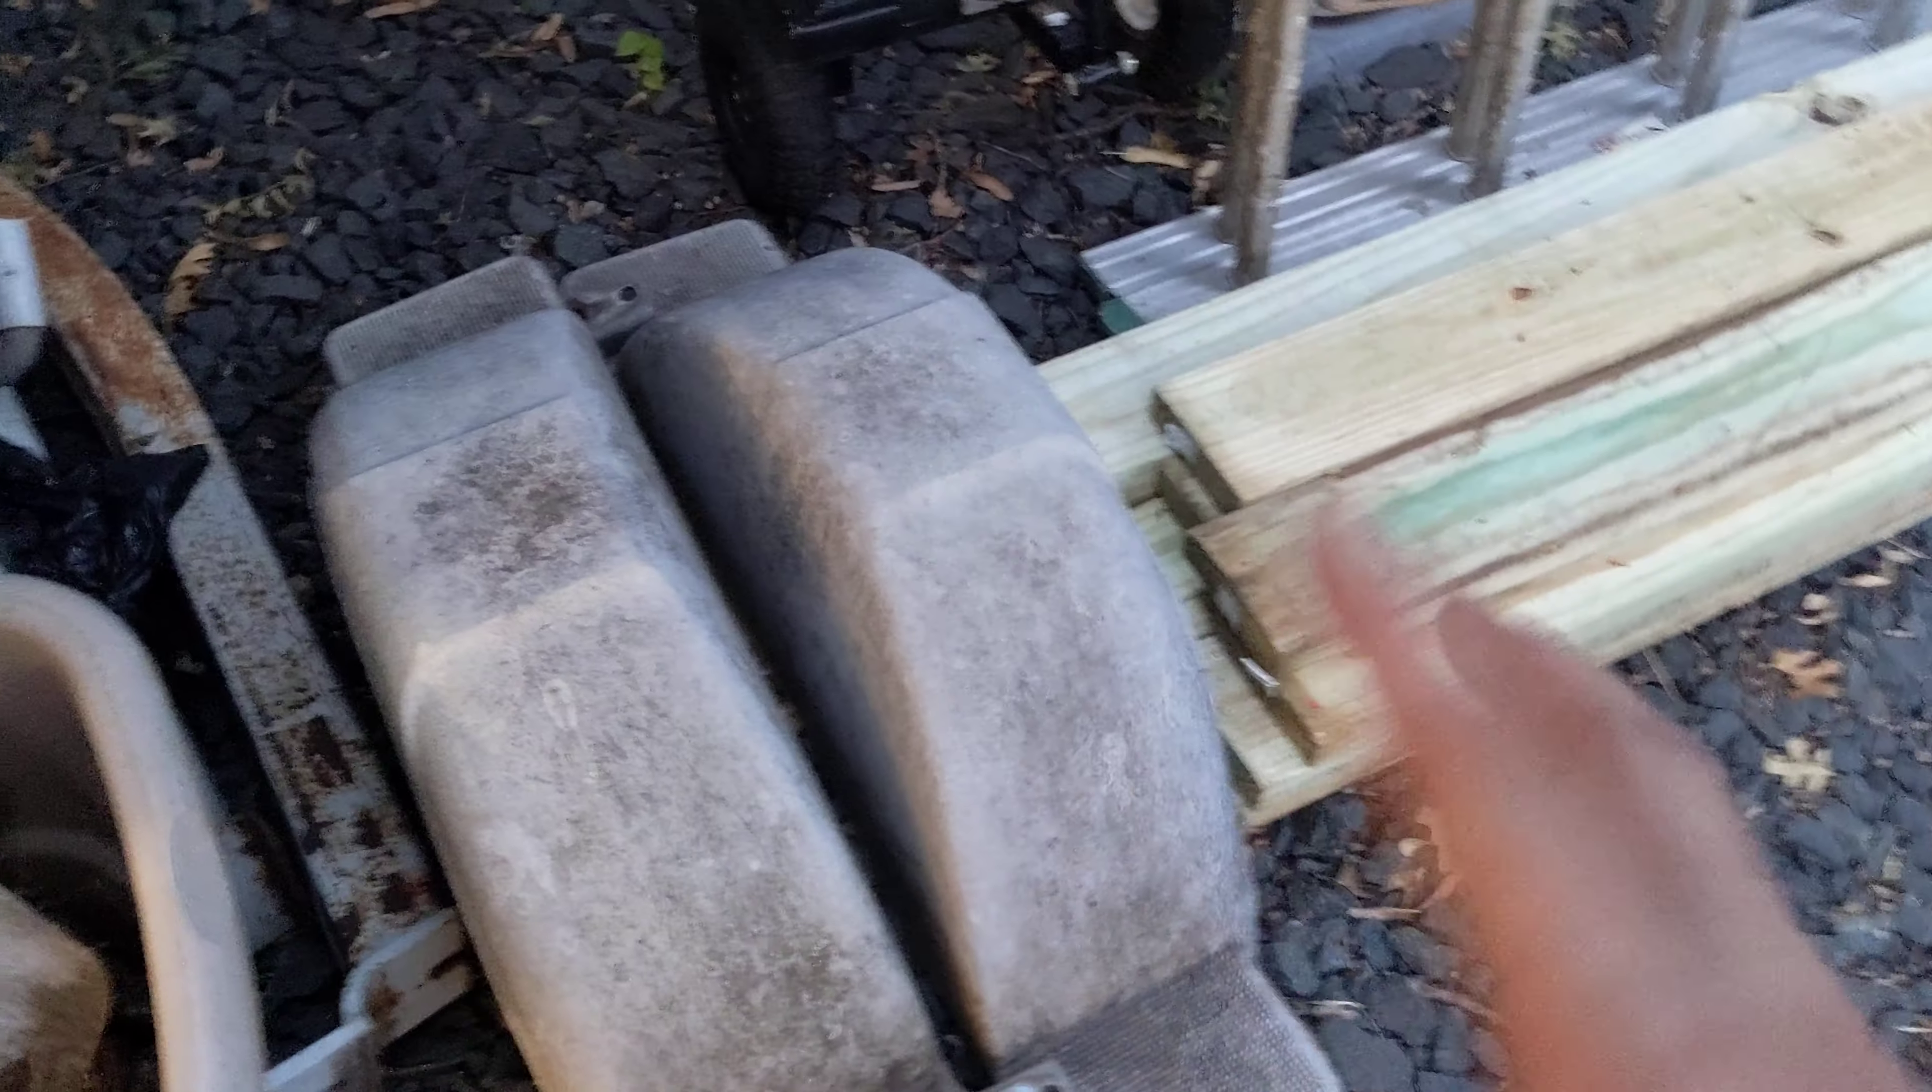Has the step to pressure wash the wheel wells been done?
No.